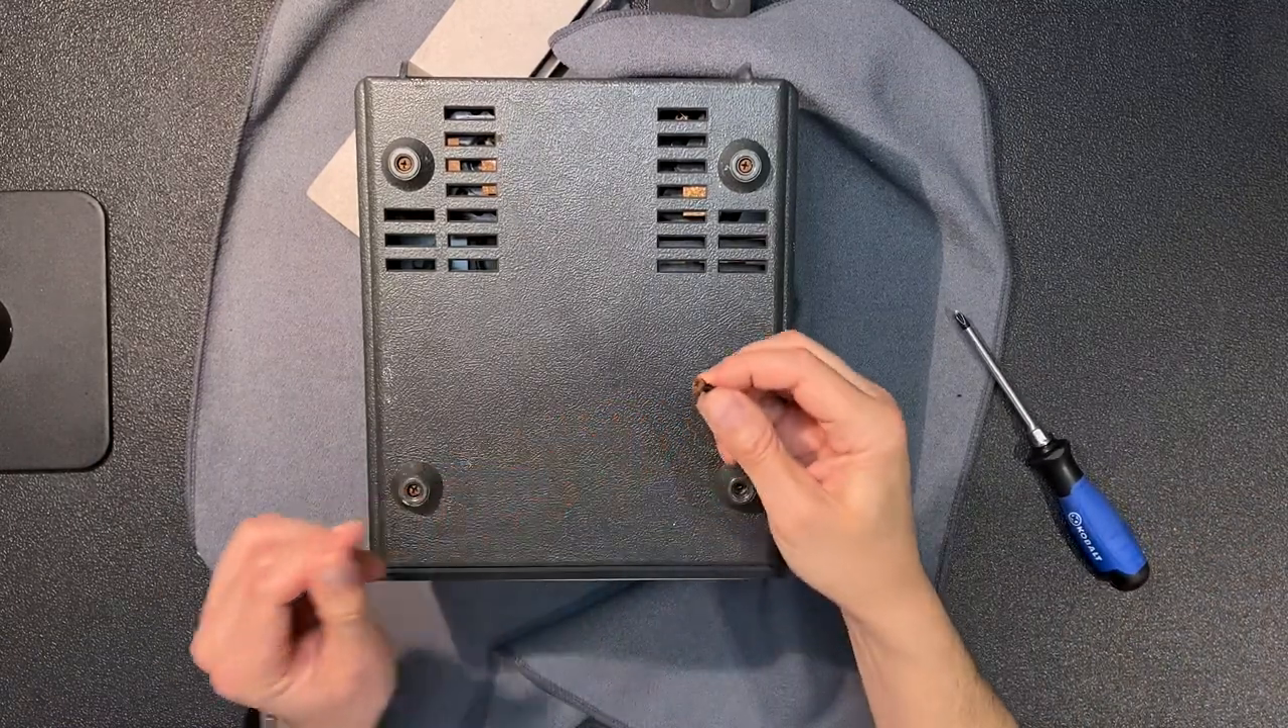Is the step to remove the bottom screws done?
No.